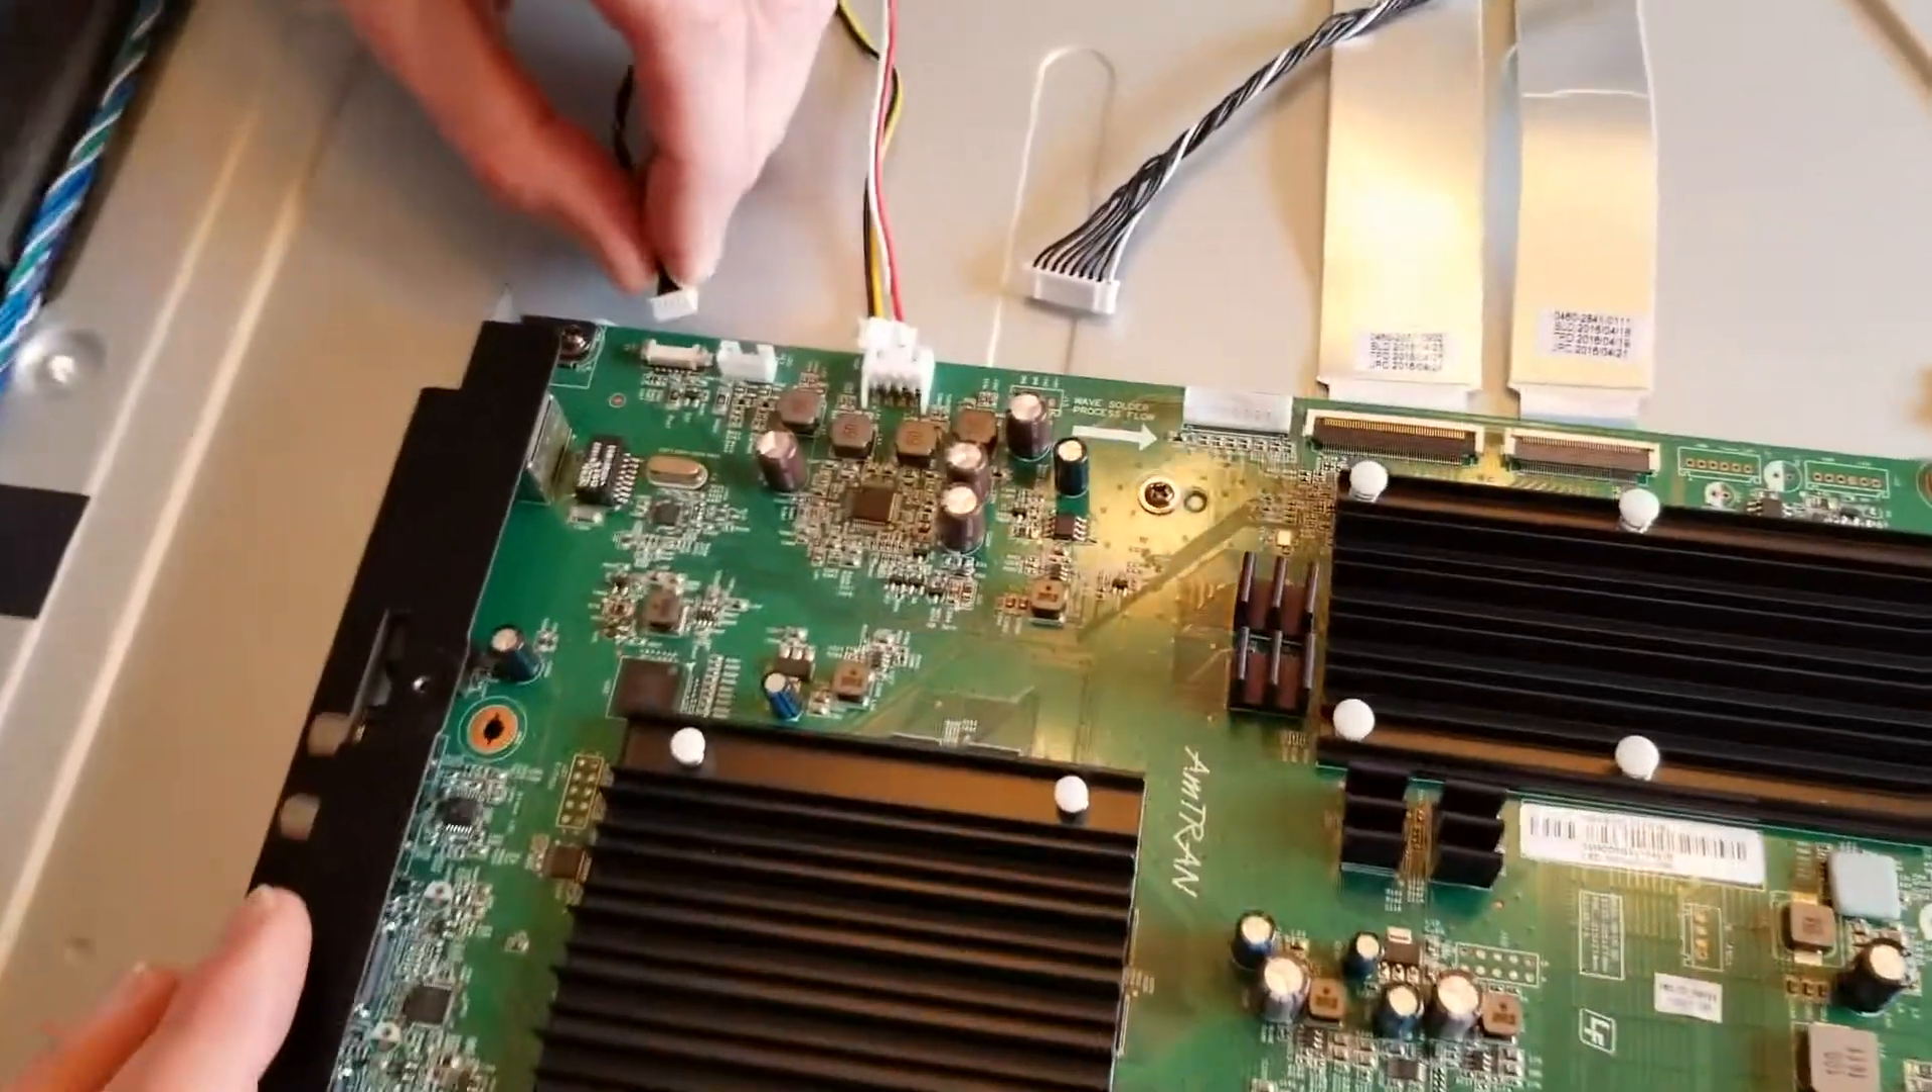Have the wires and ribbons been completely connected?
No.